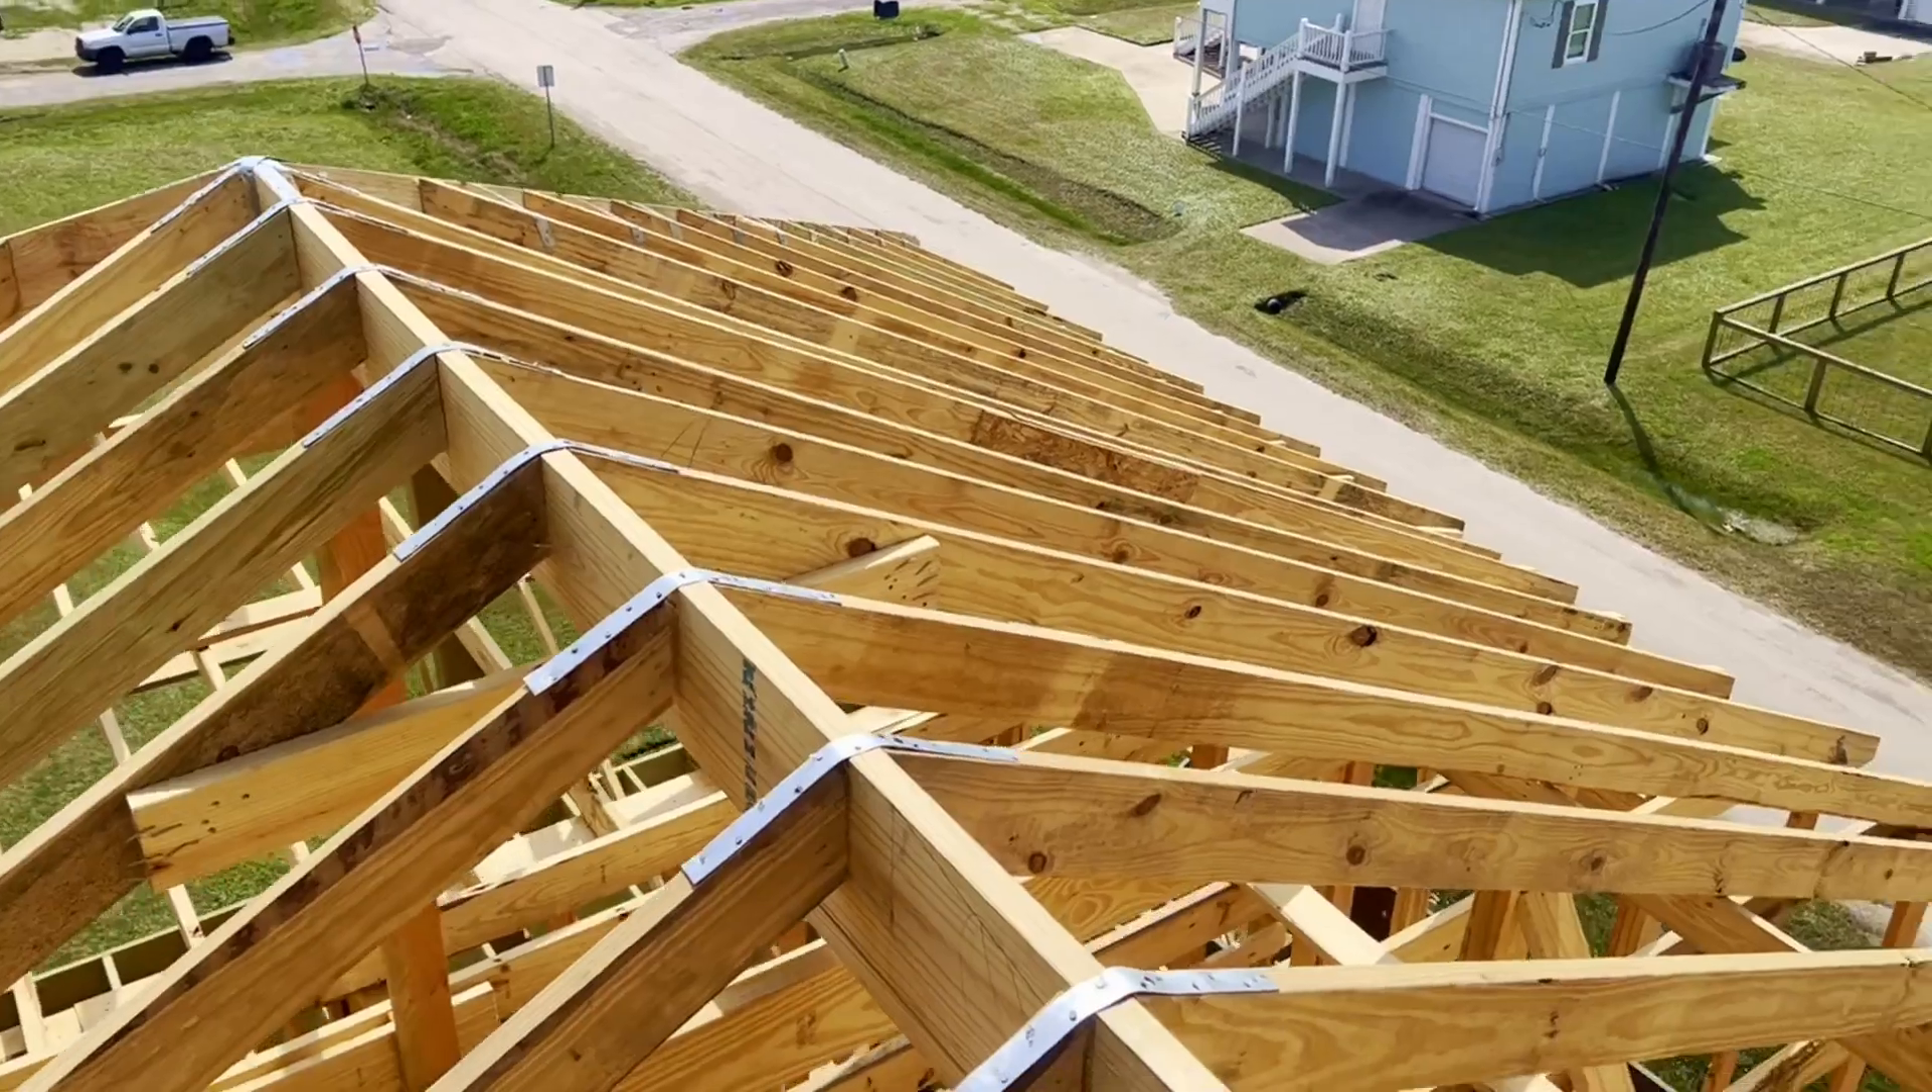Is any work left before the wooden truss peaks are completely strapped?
No.